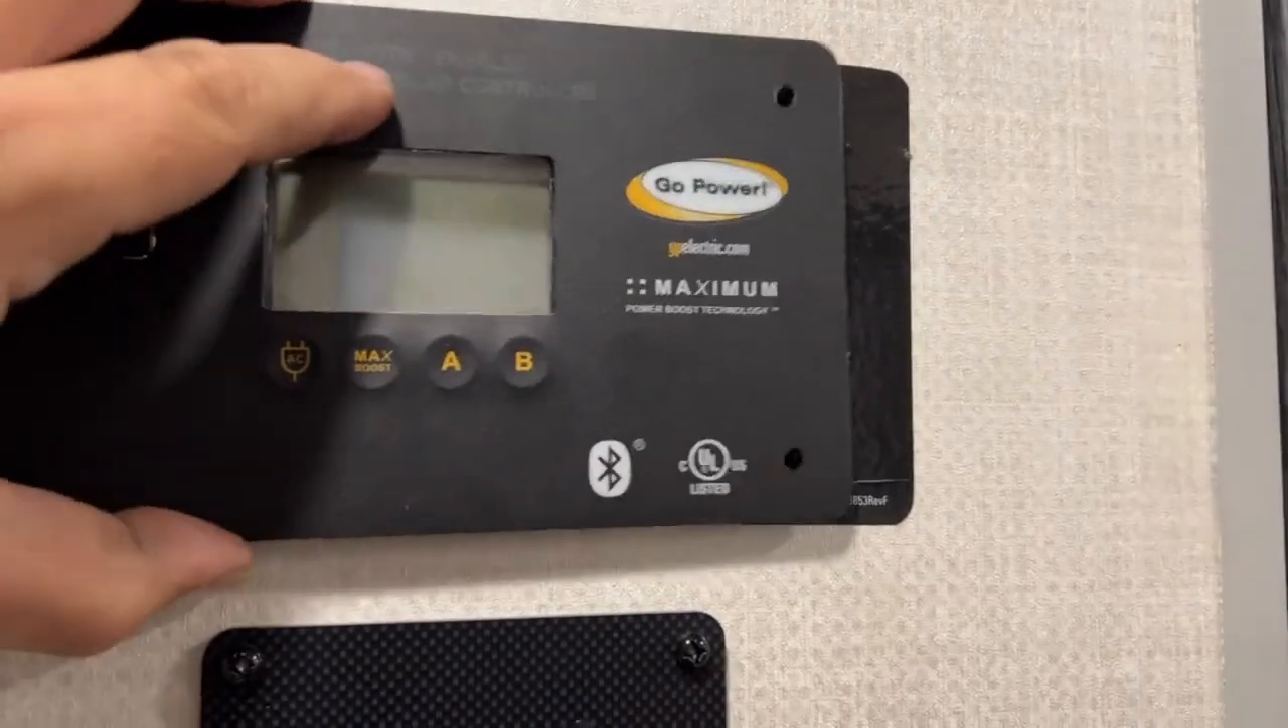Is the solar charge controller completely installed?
No.